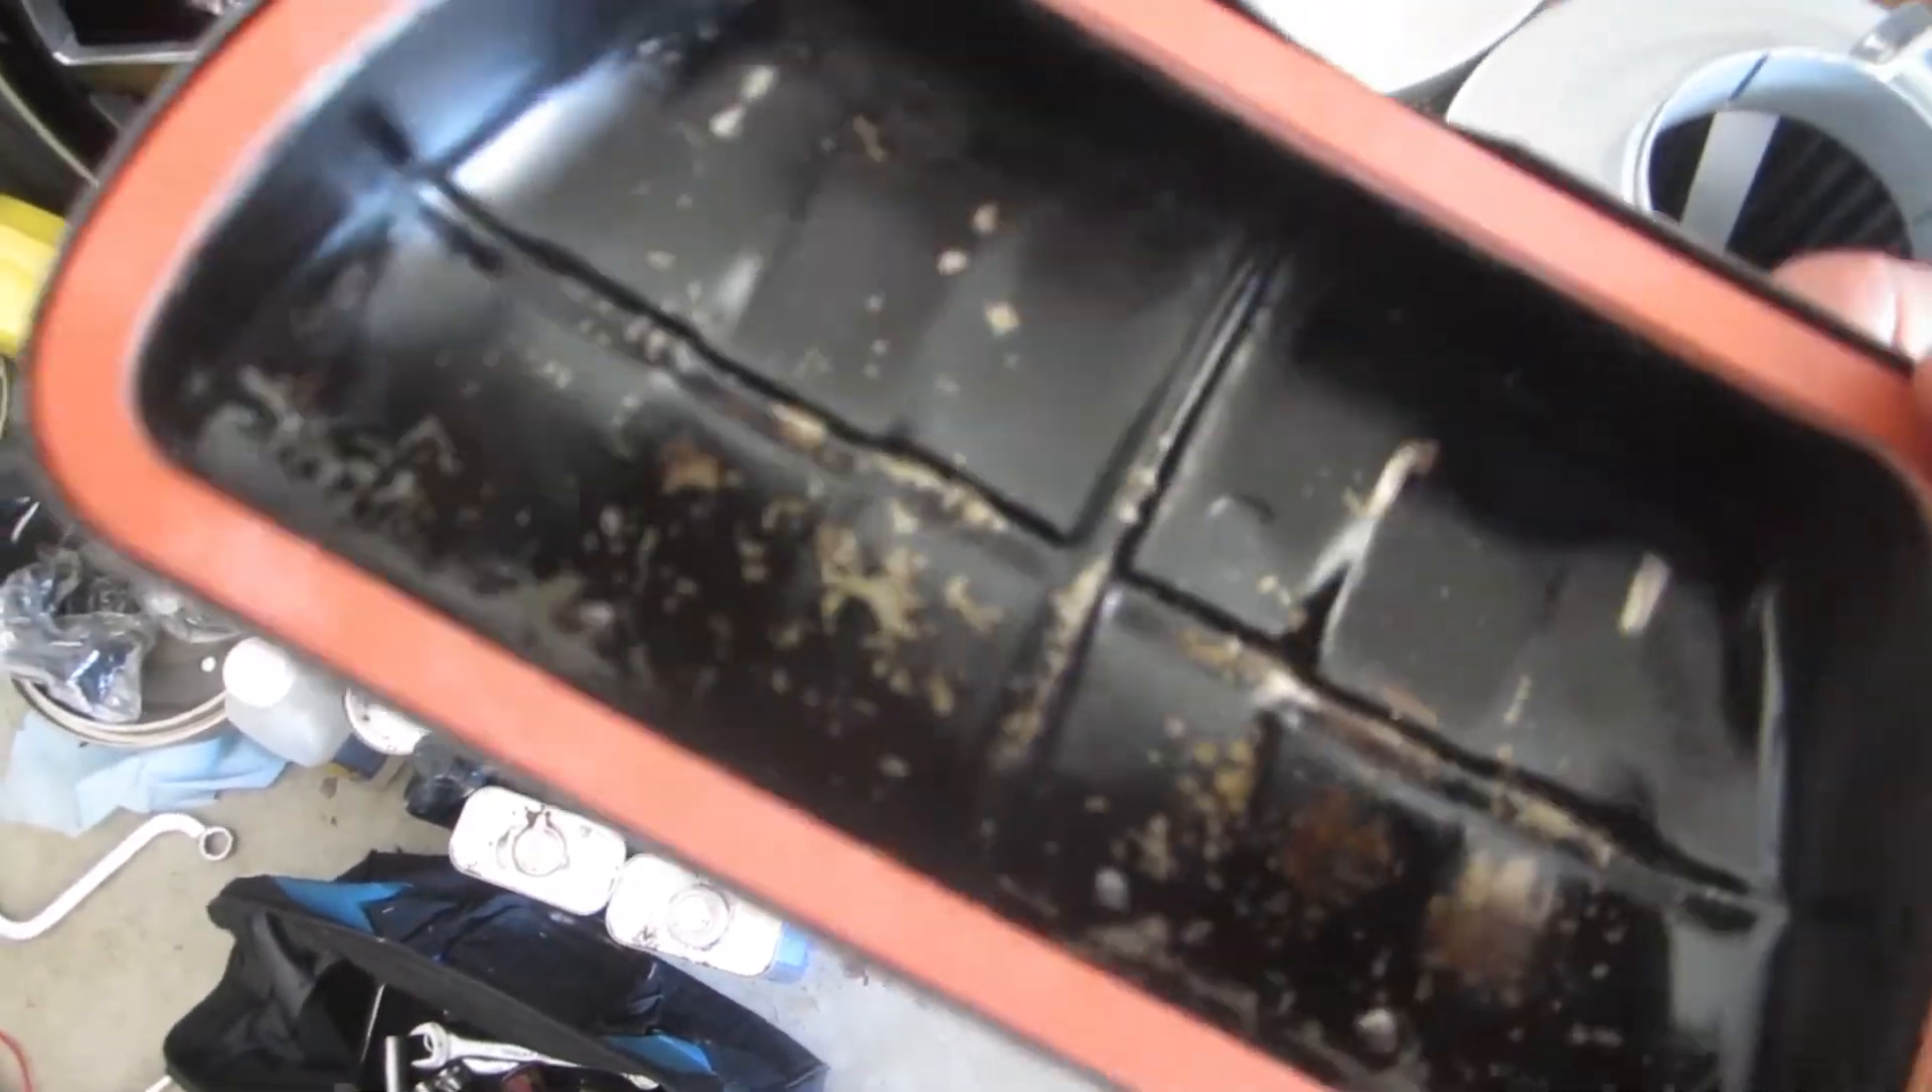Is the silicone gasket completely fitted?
Yes.